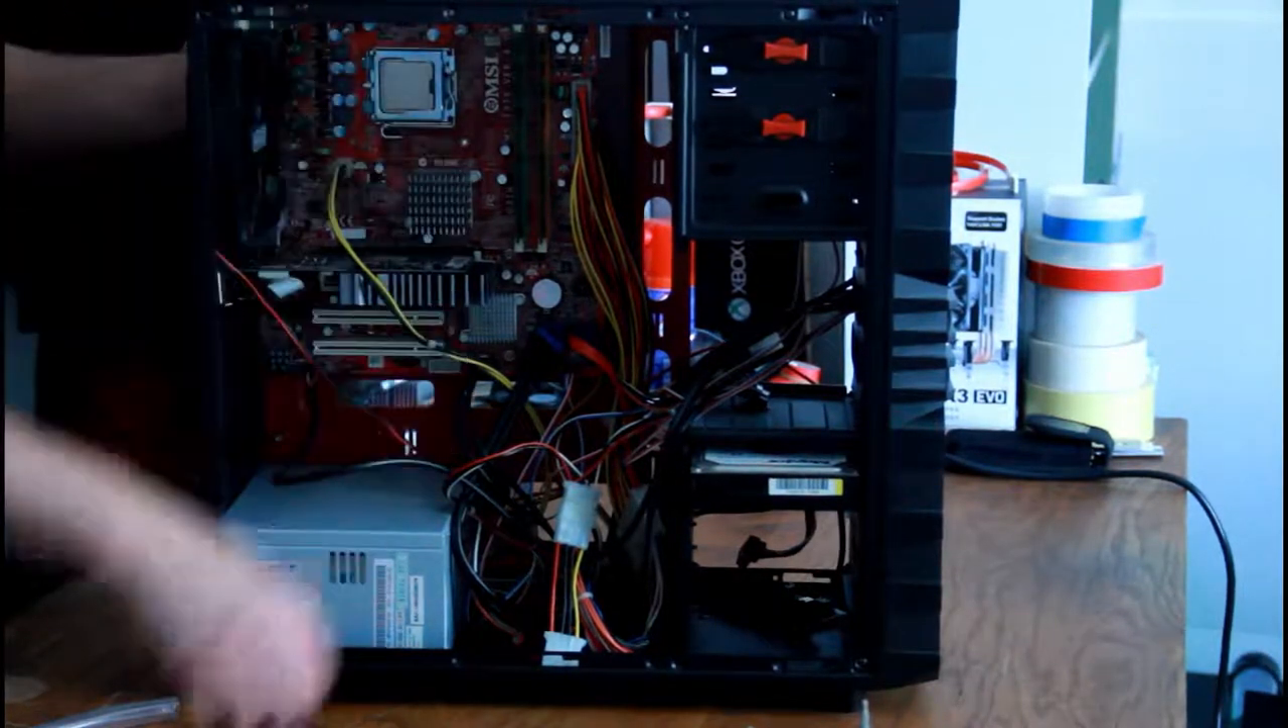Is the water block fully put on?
No.